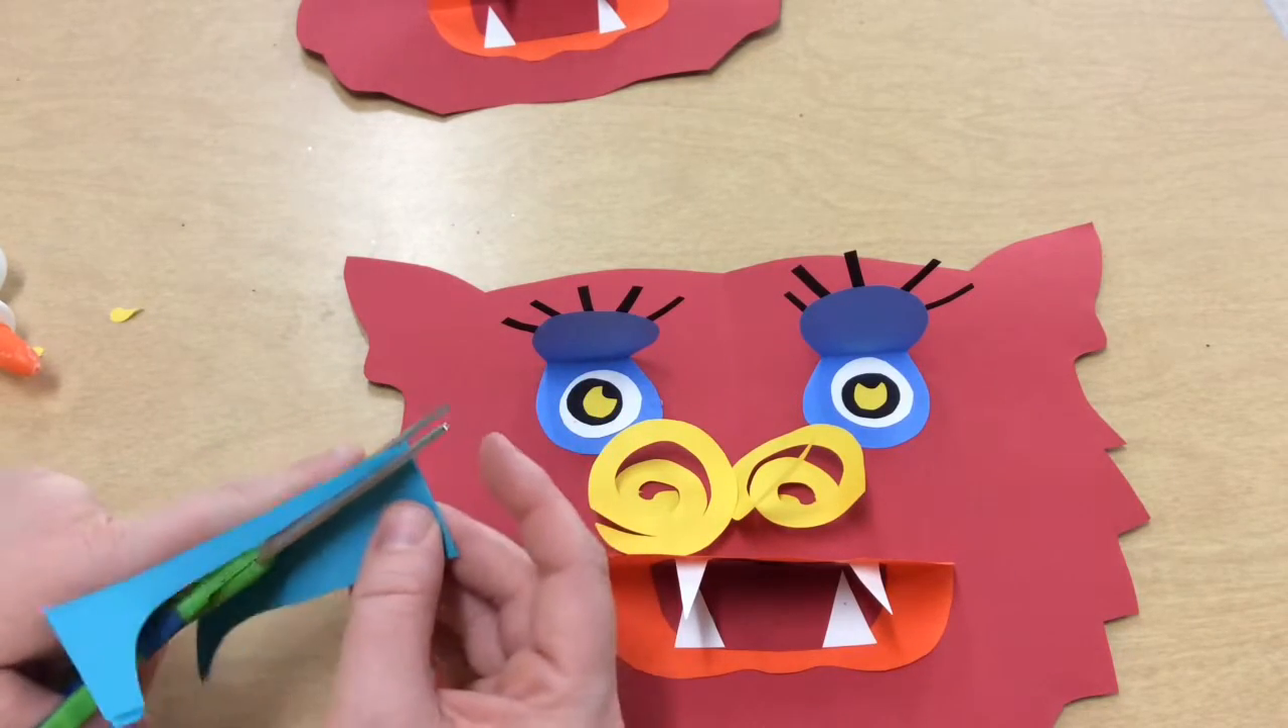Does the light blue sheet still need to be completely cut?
Yes.